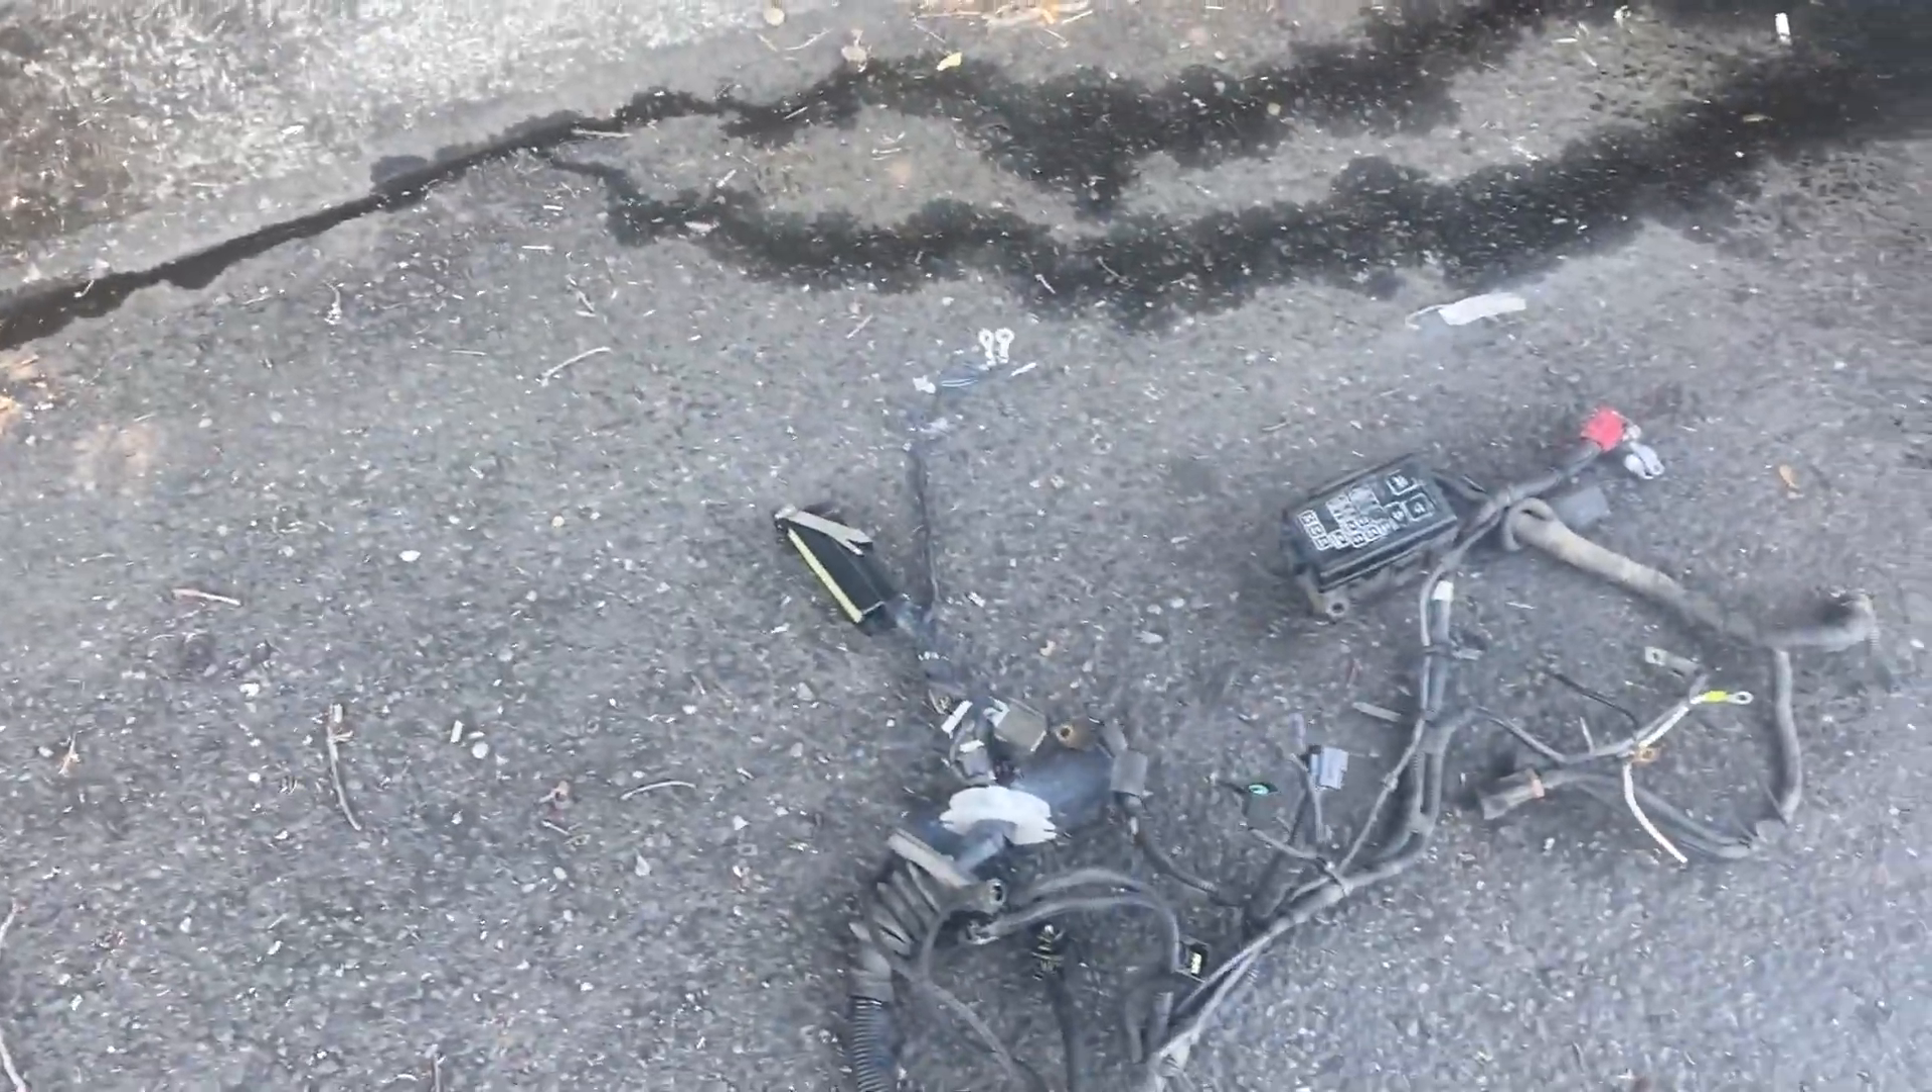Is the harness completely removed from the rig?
Yes.